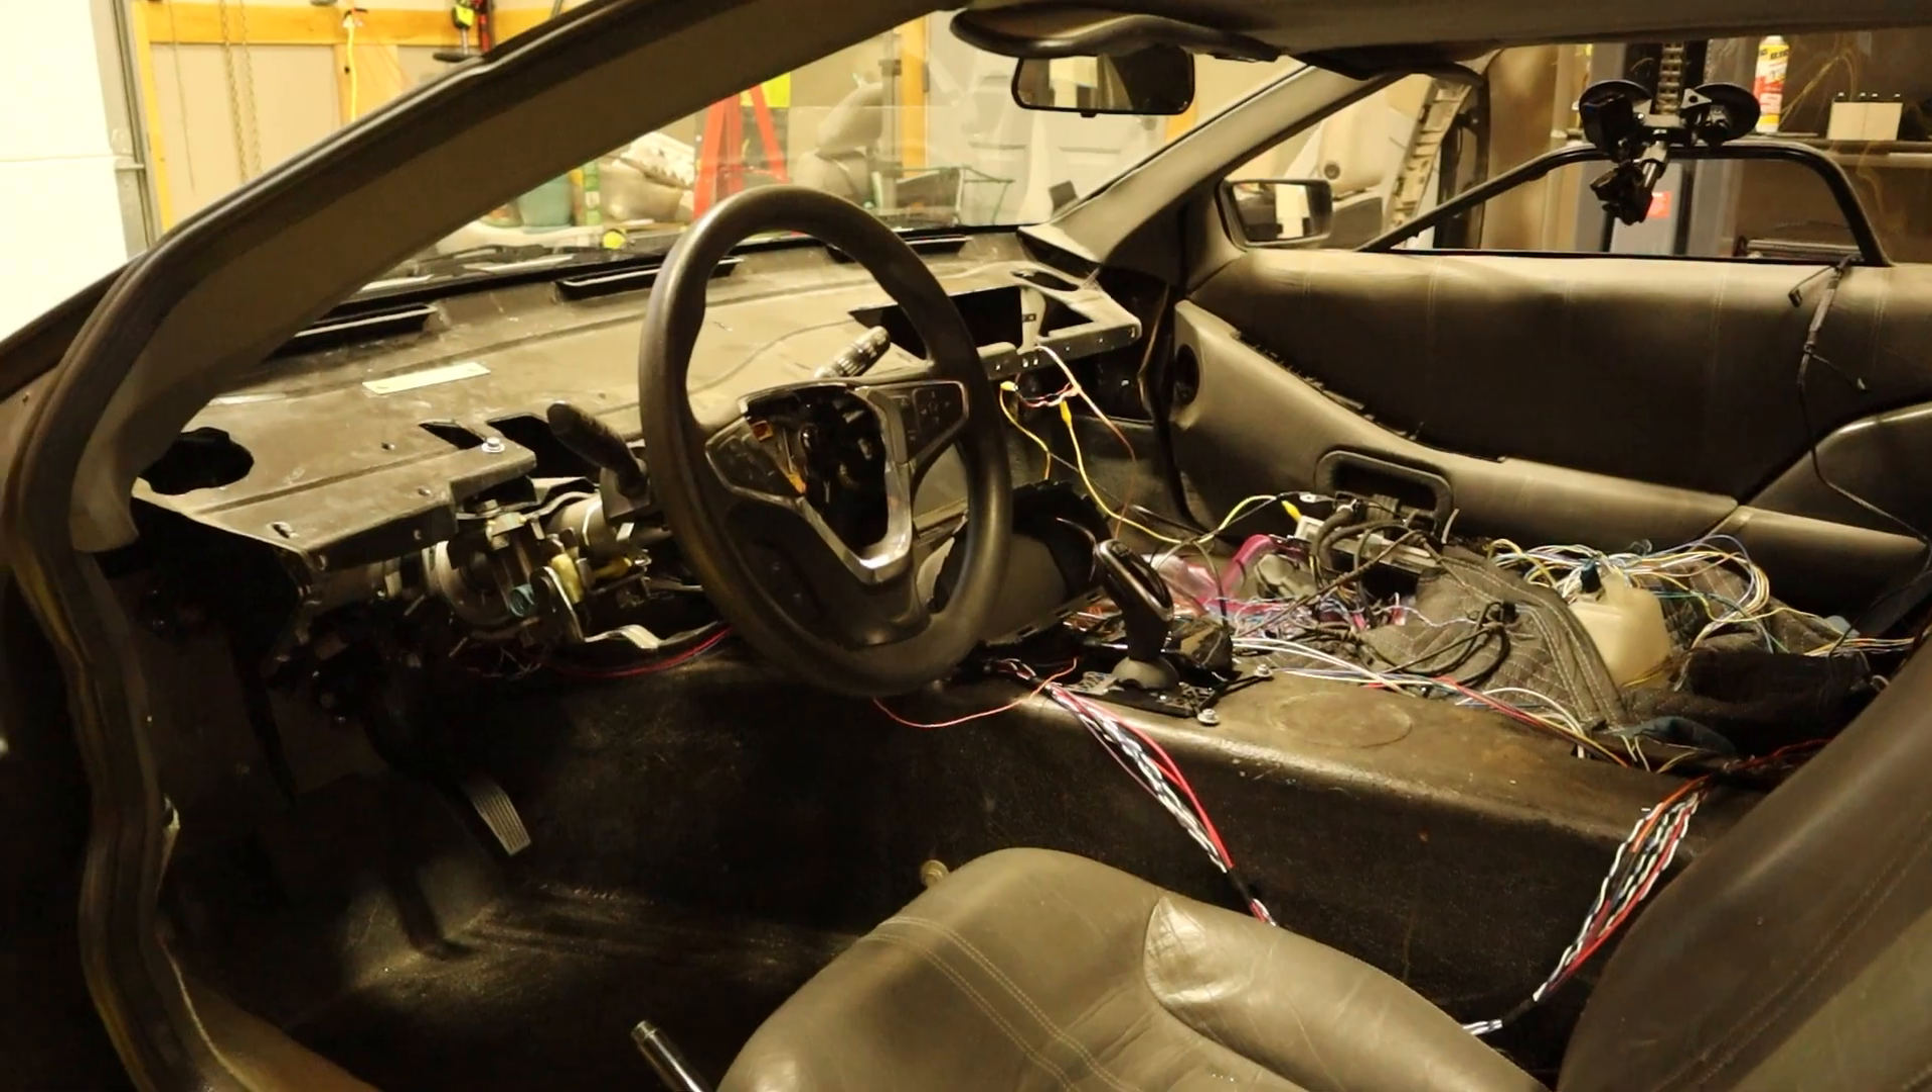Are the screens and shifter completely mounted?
No.